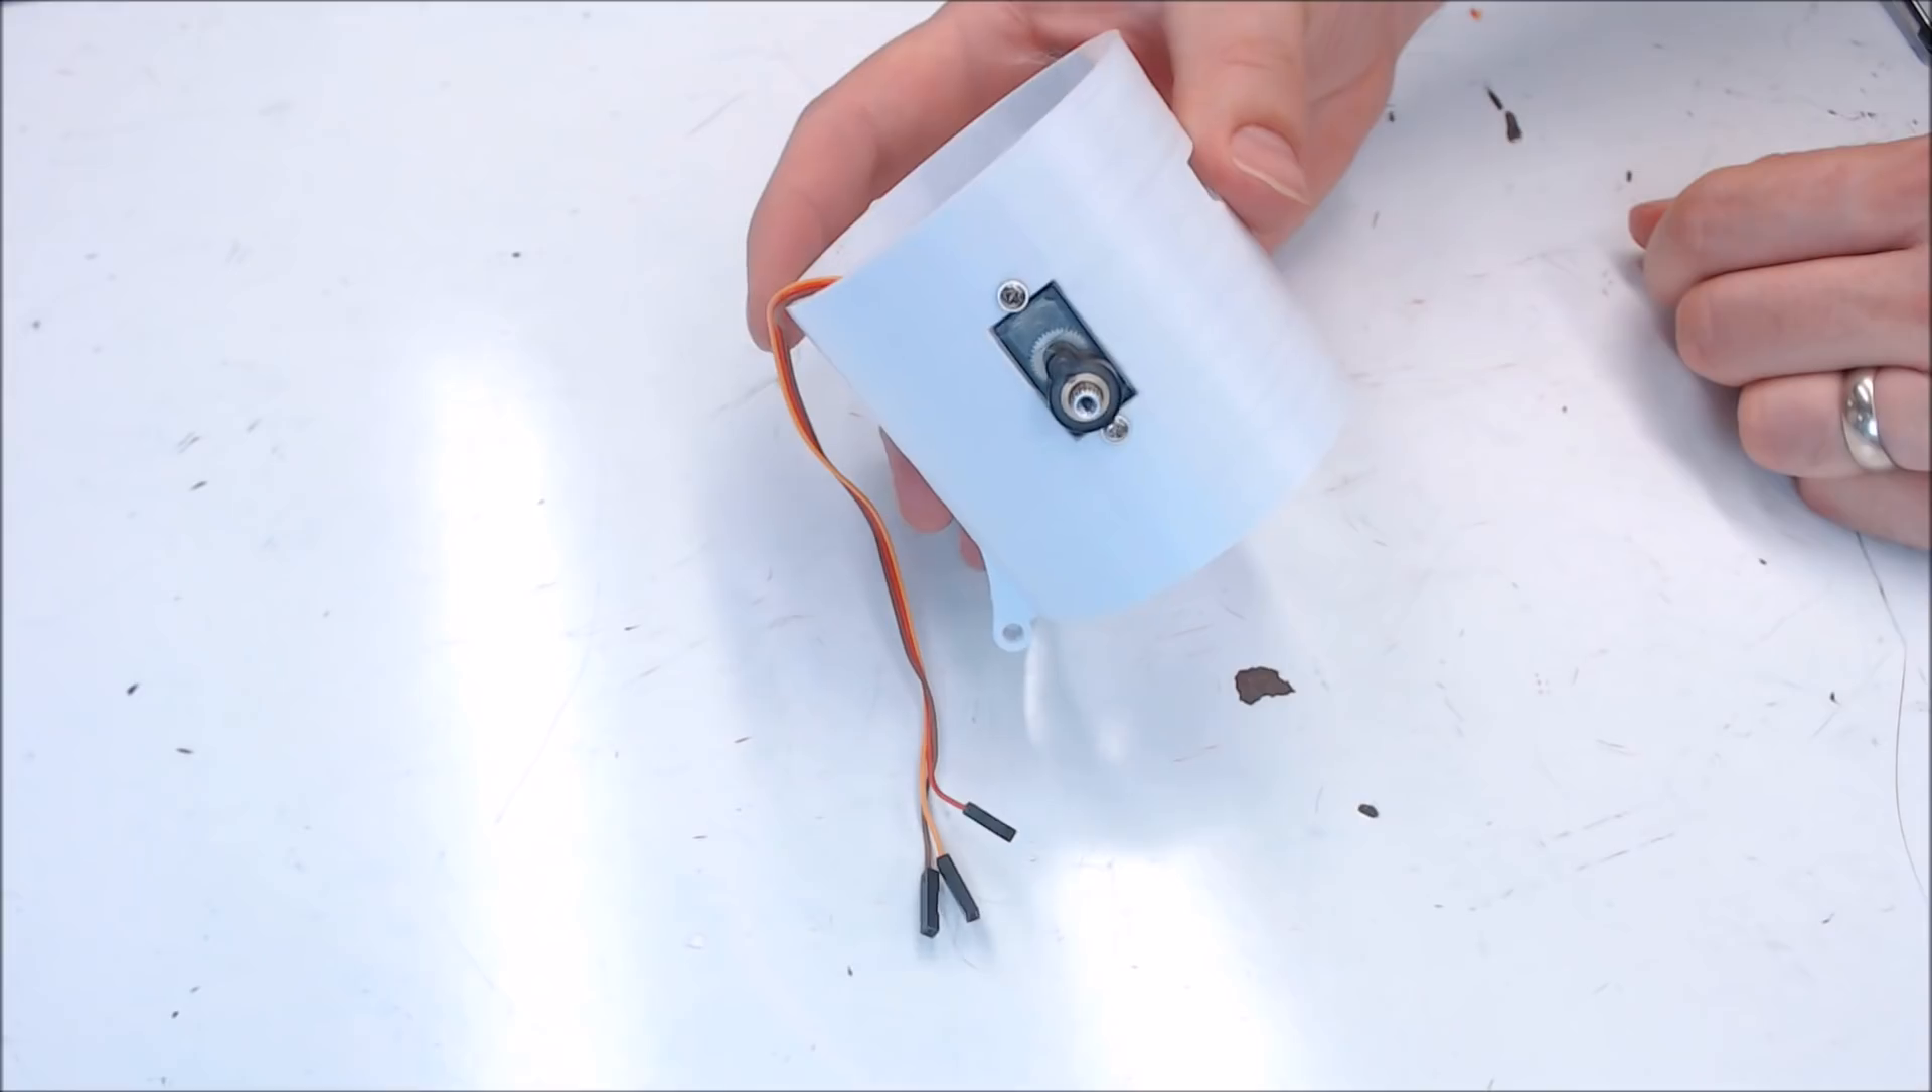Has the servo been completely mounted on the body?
Yes.